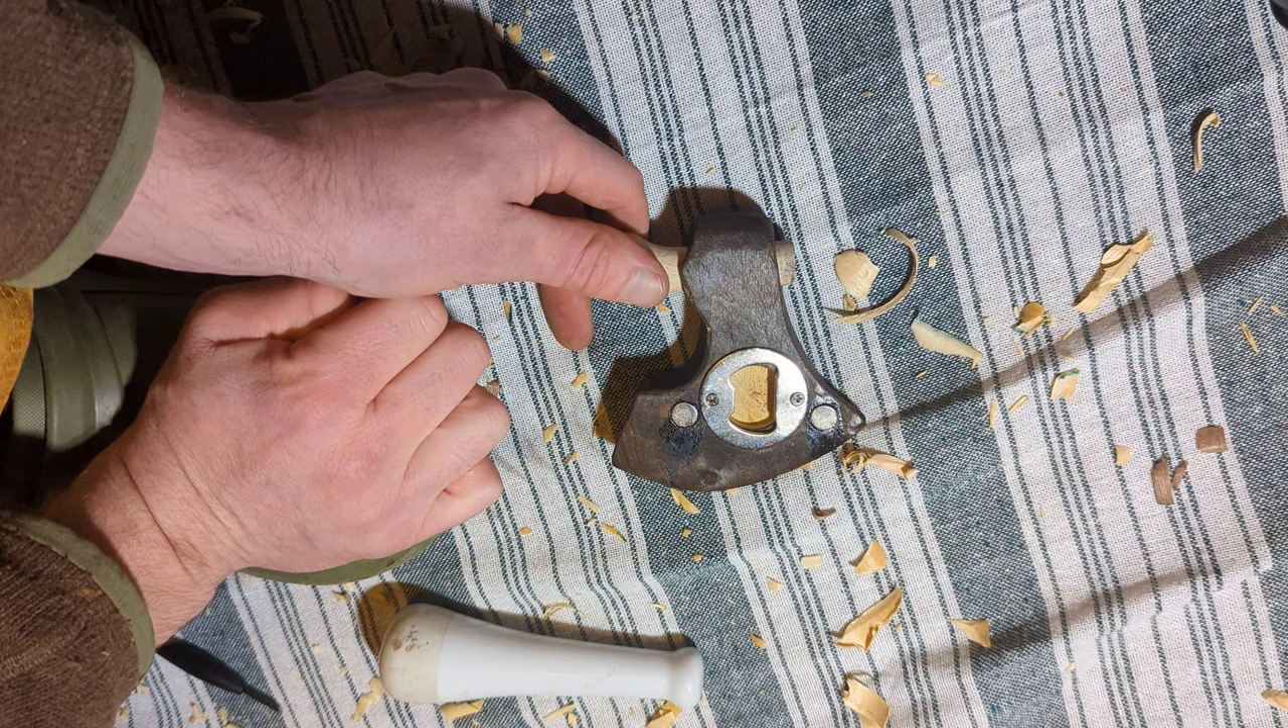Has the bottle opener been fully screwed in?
Yes.